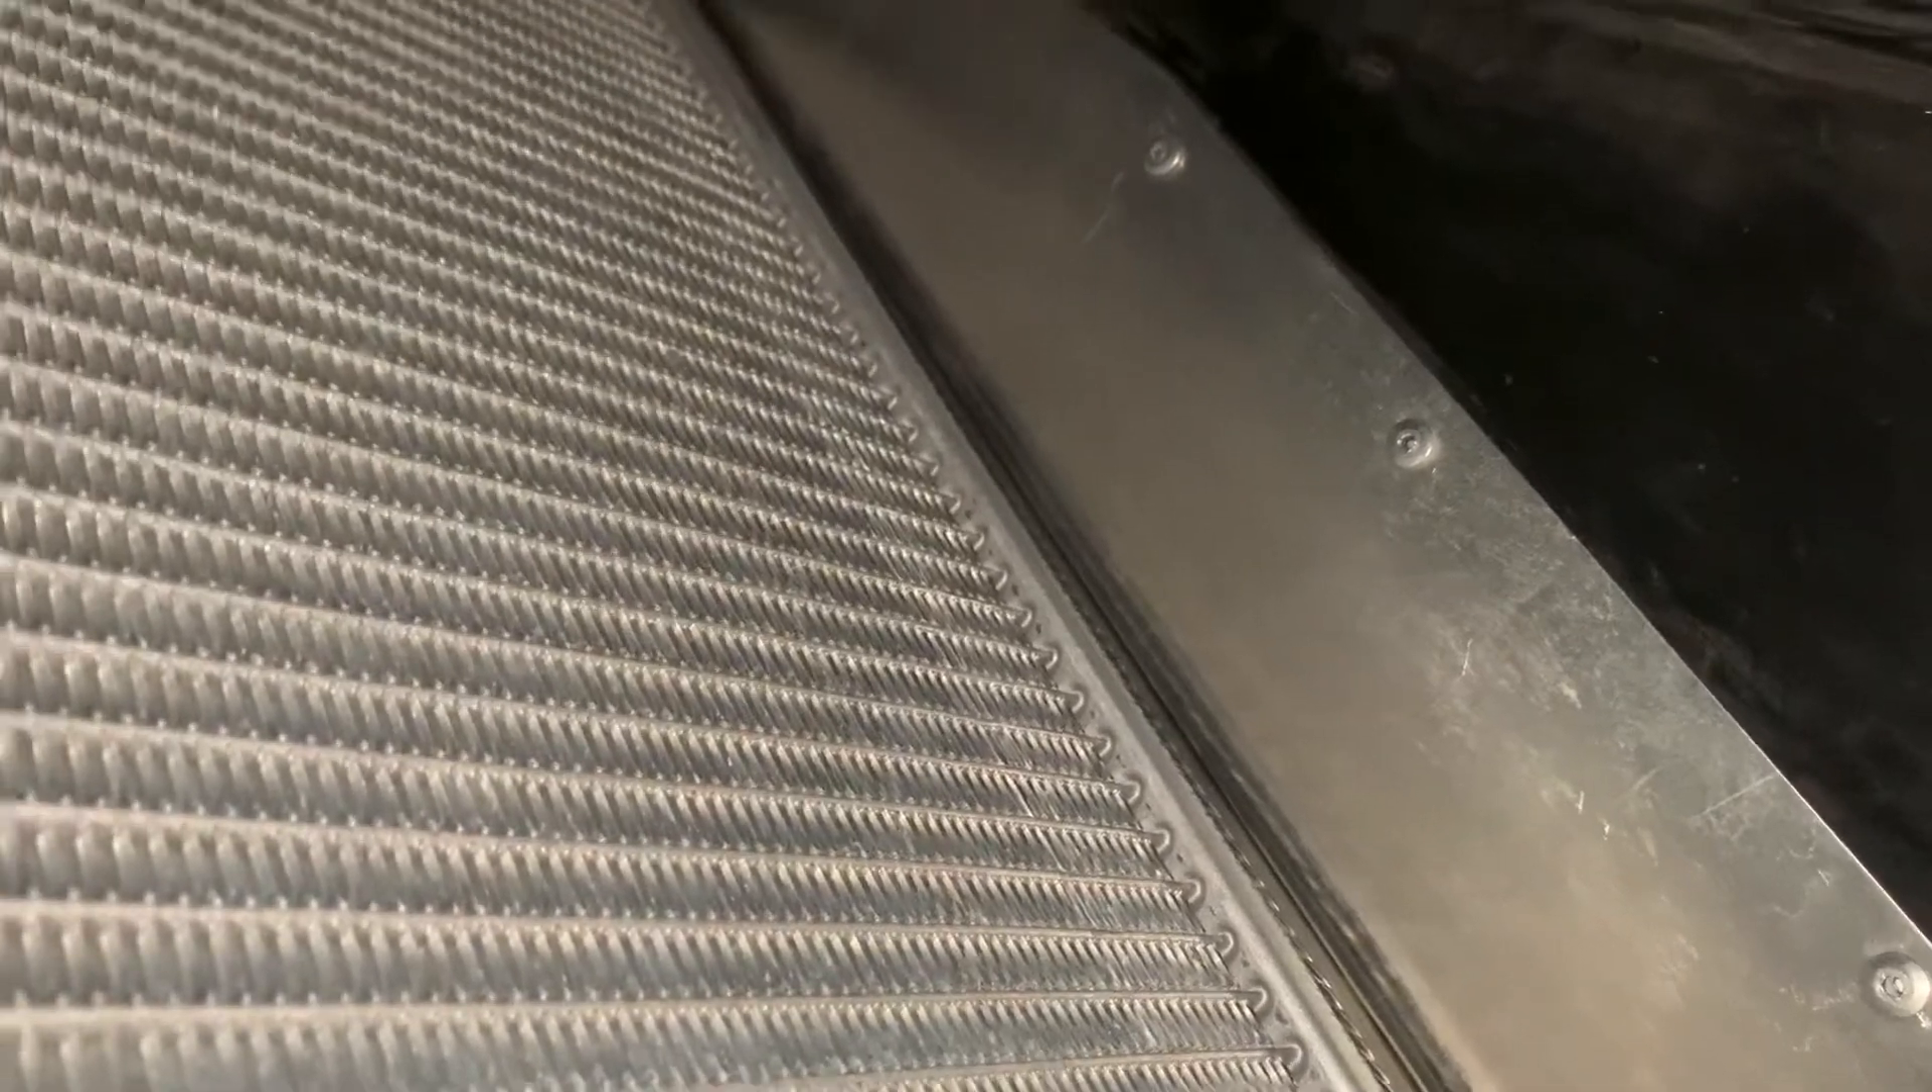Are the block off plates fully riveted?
Yes.